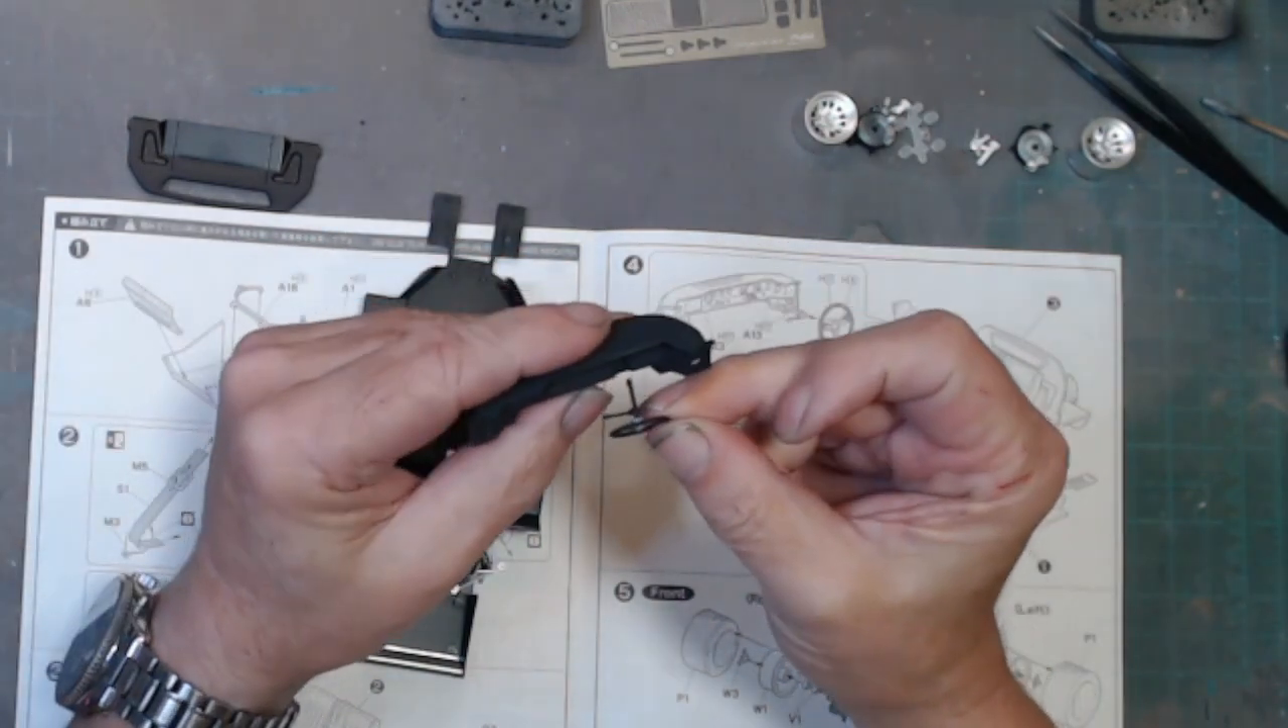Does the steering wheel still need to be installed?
Yes.